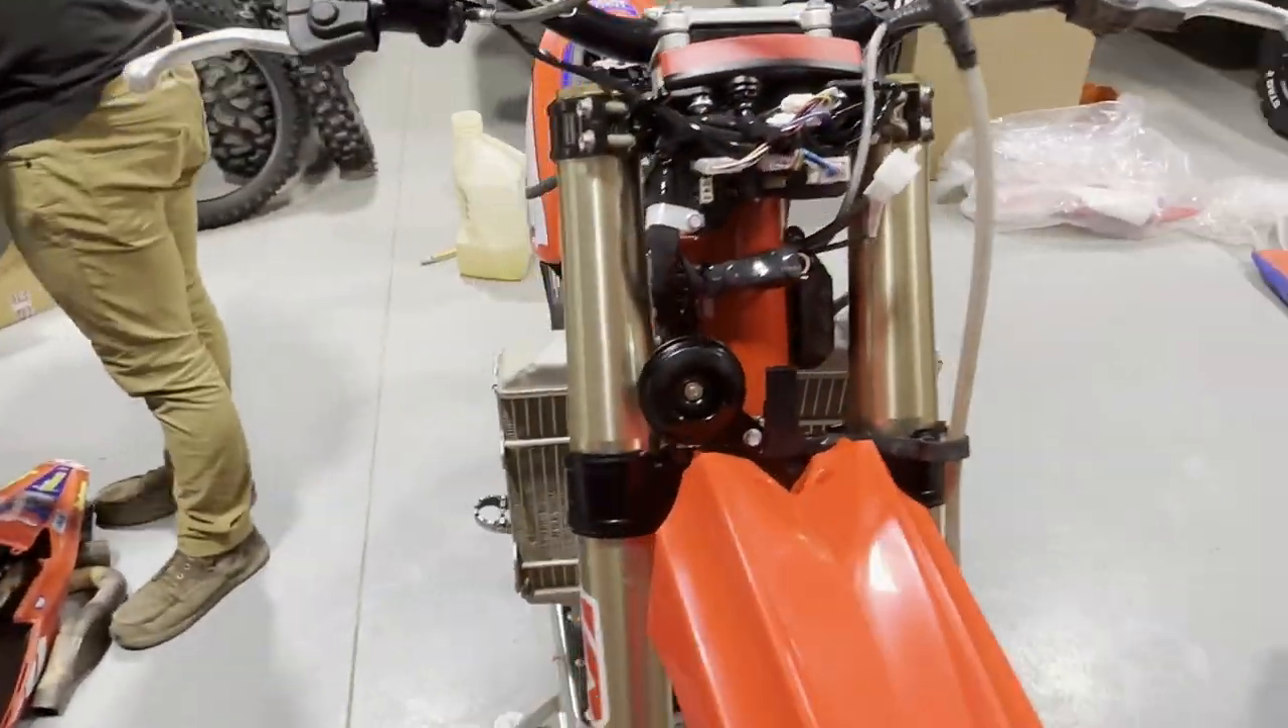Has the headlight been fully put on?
No.